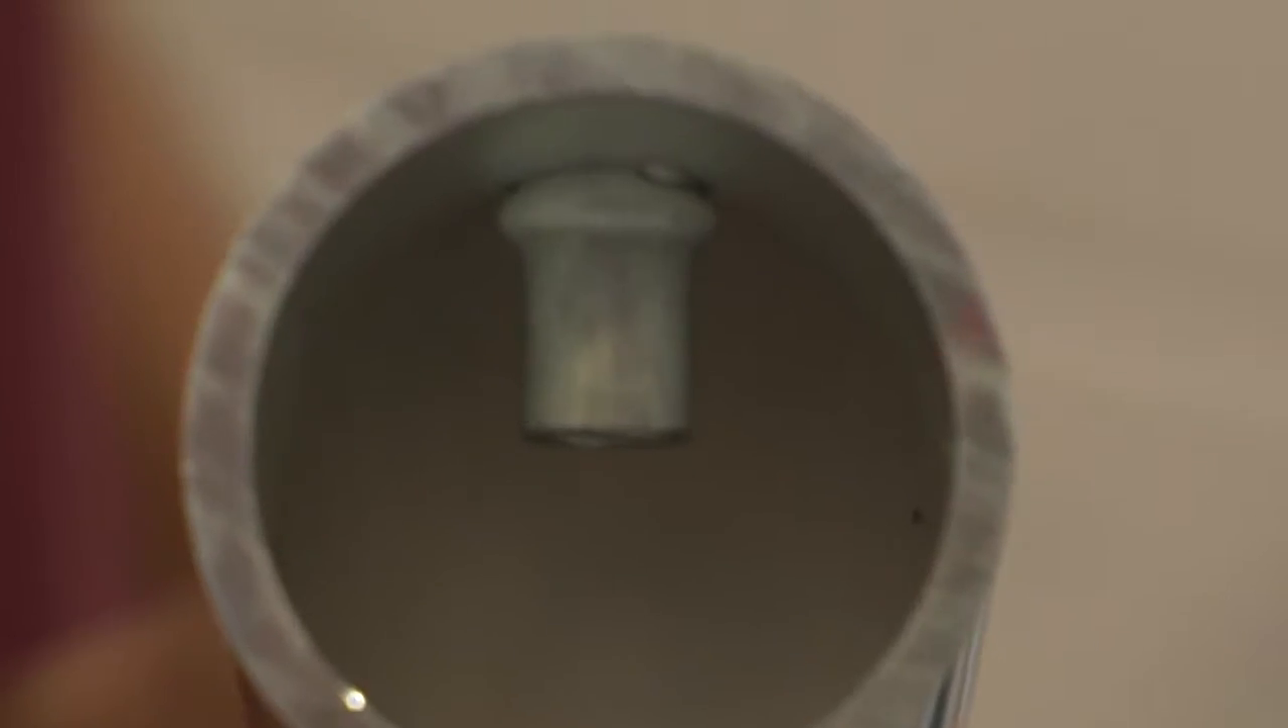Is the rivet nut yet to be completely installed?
No.